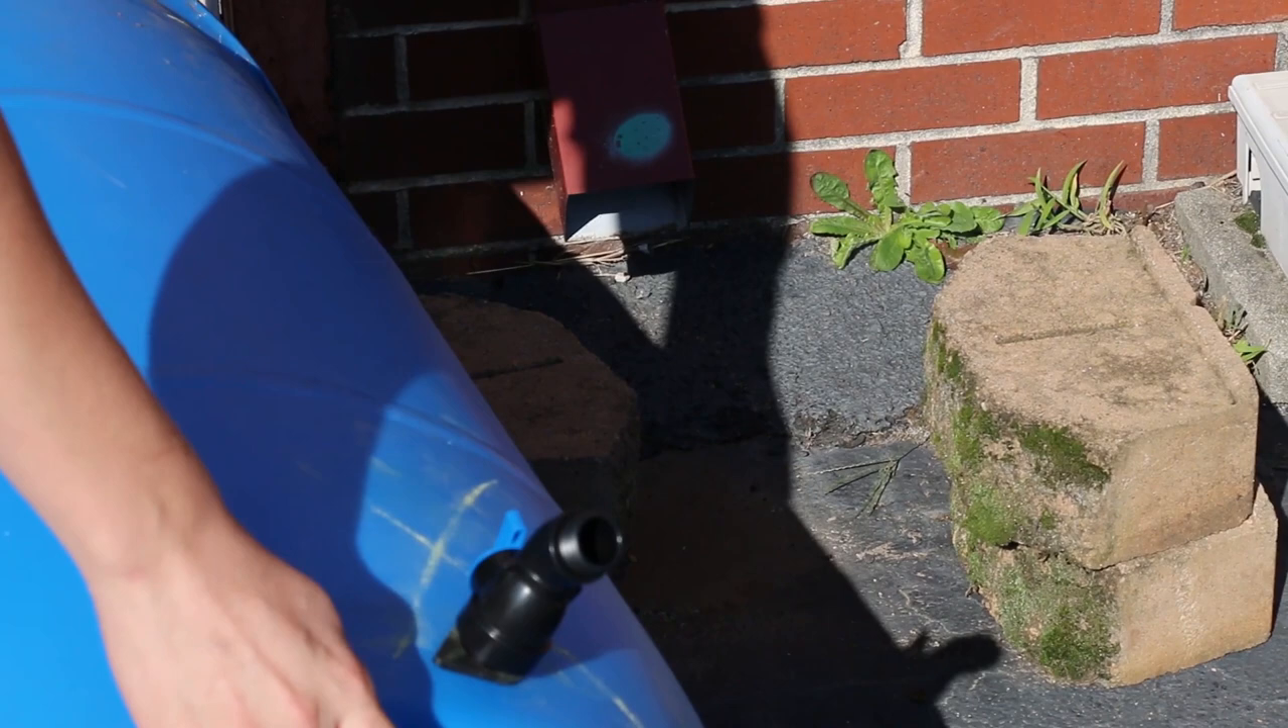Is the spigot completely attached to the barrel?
Yes.